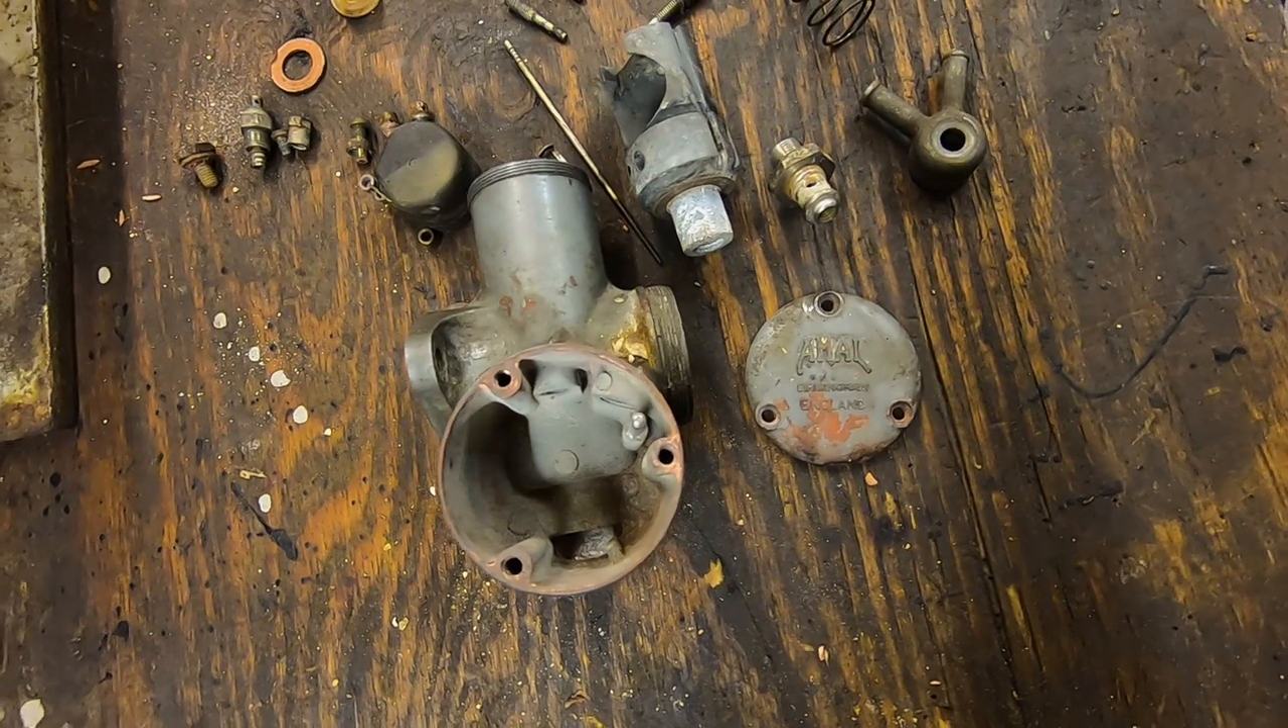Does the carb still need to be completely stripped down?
No.